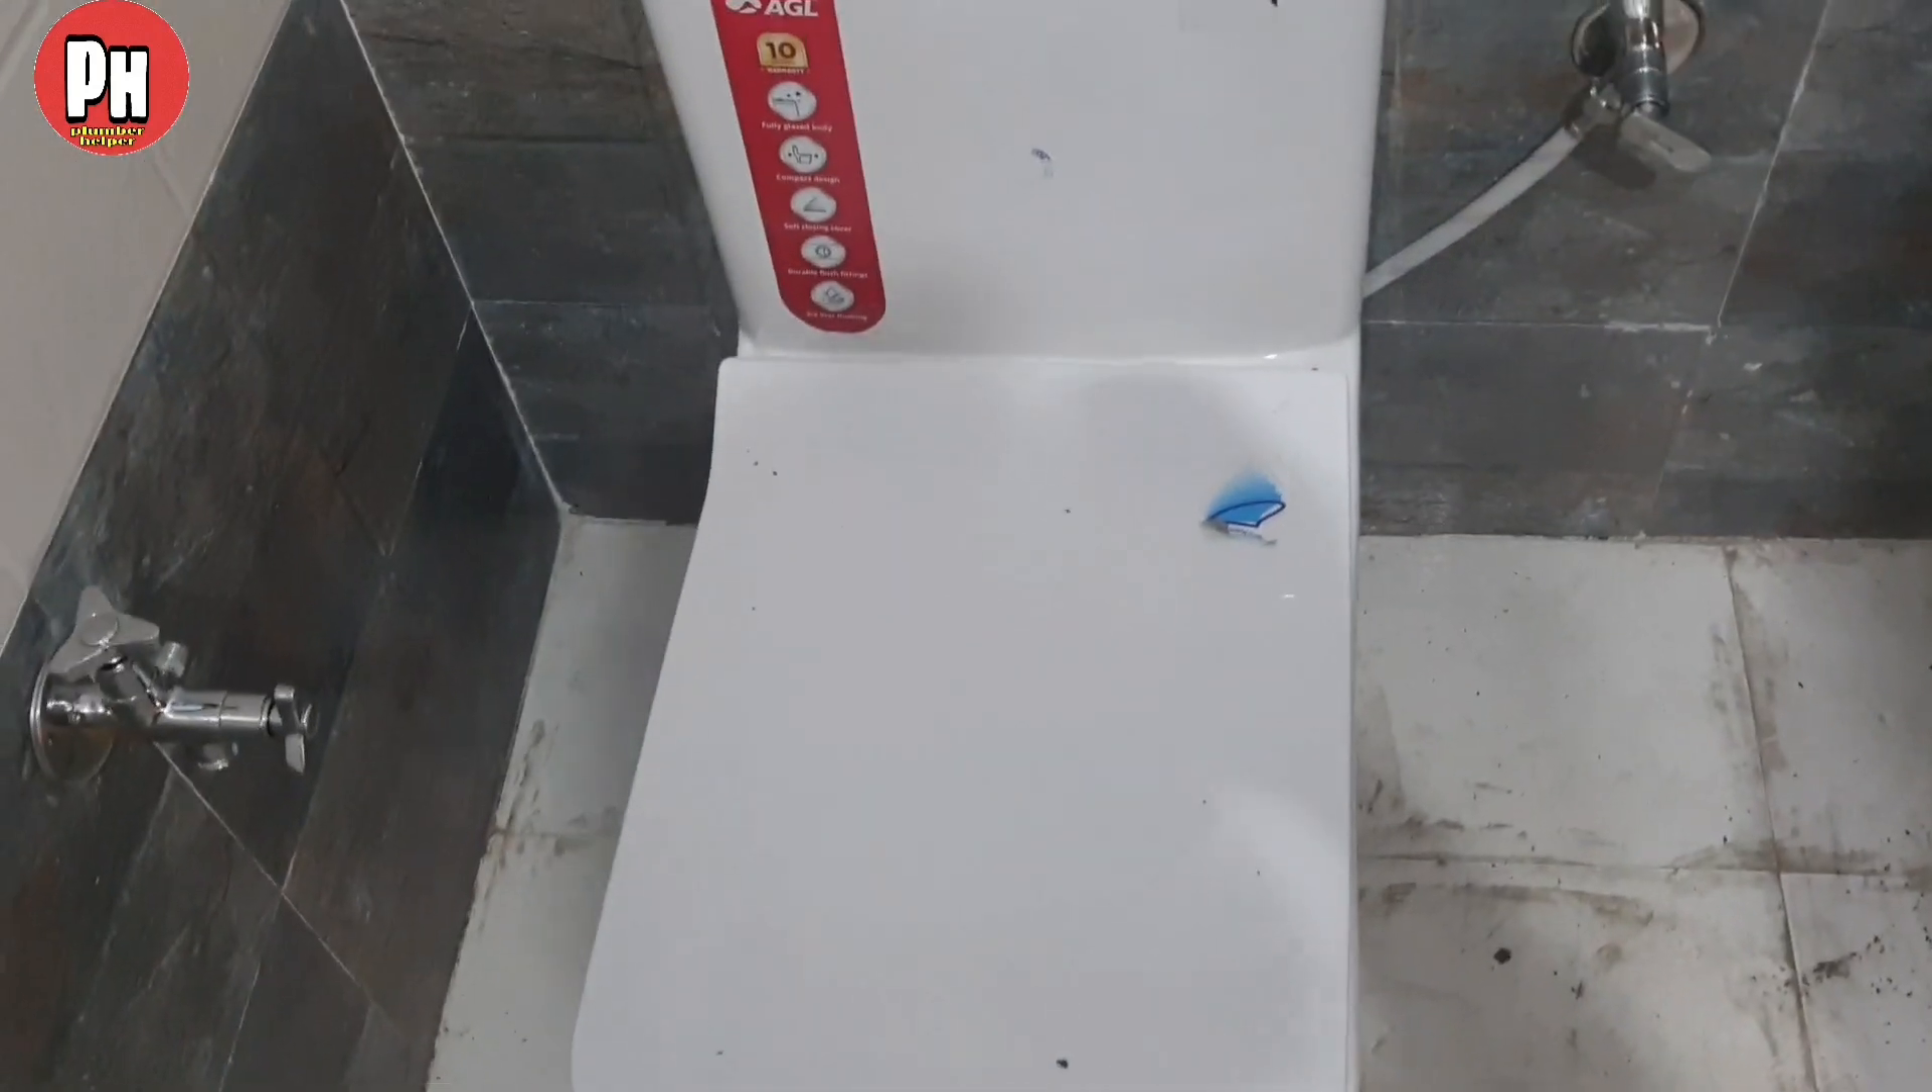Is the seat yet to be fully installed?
No.